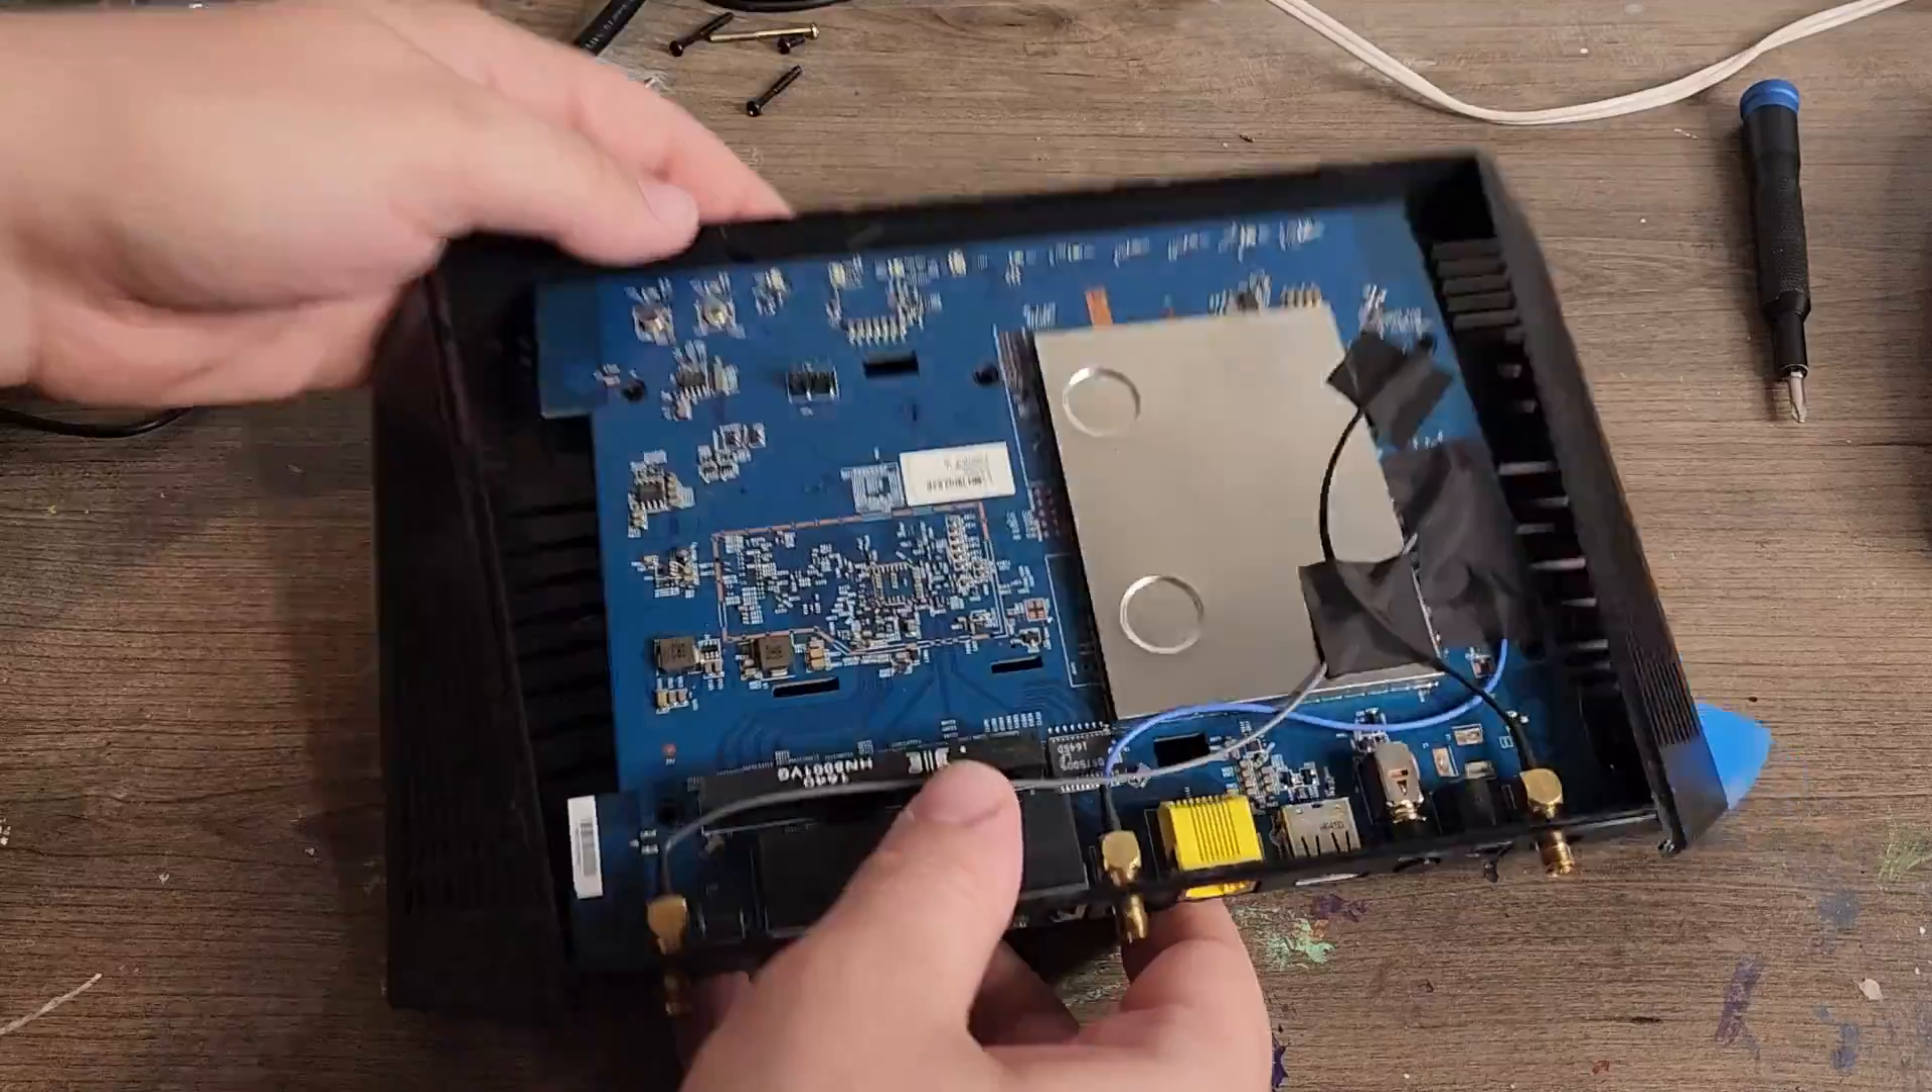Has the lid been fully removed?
Yes.